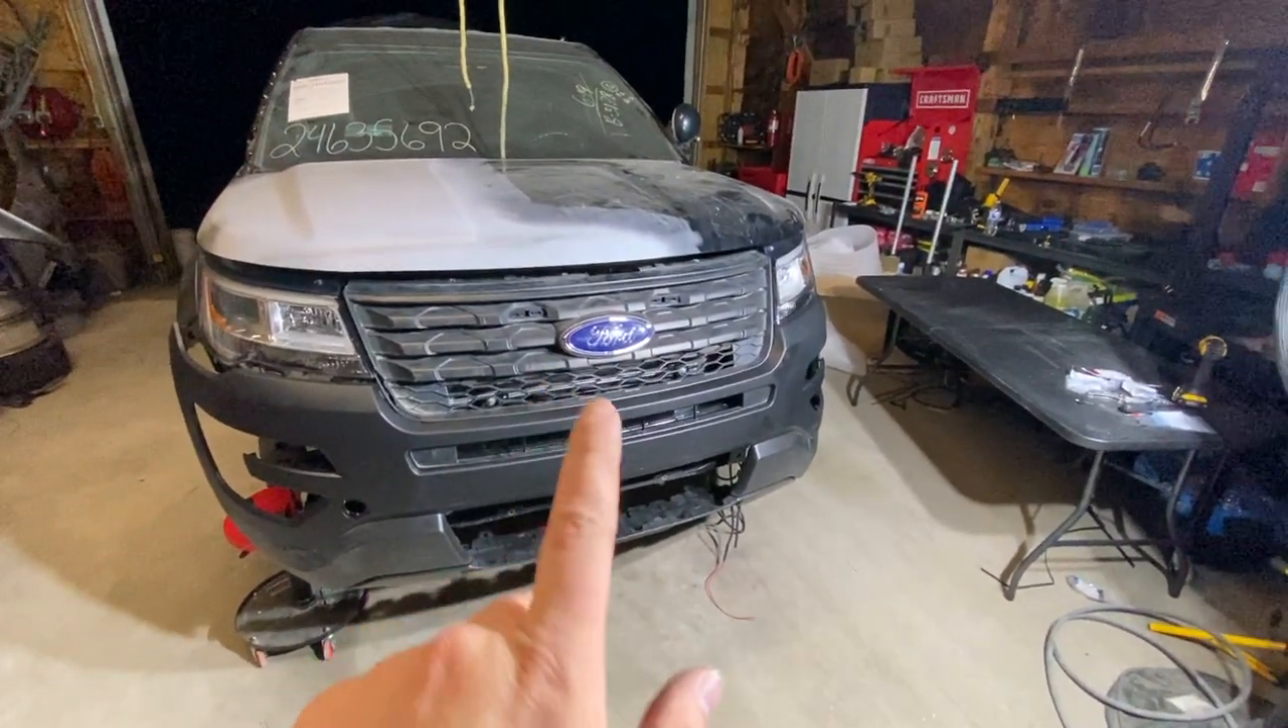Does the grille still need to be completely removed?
Yes.